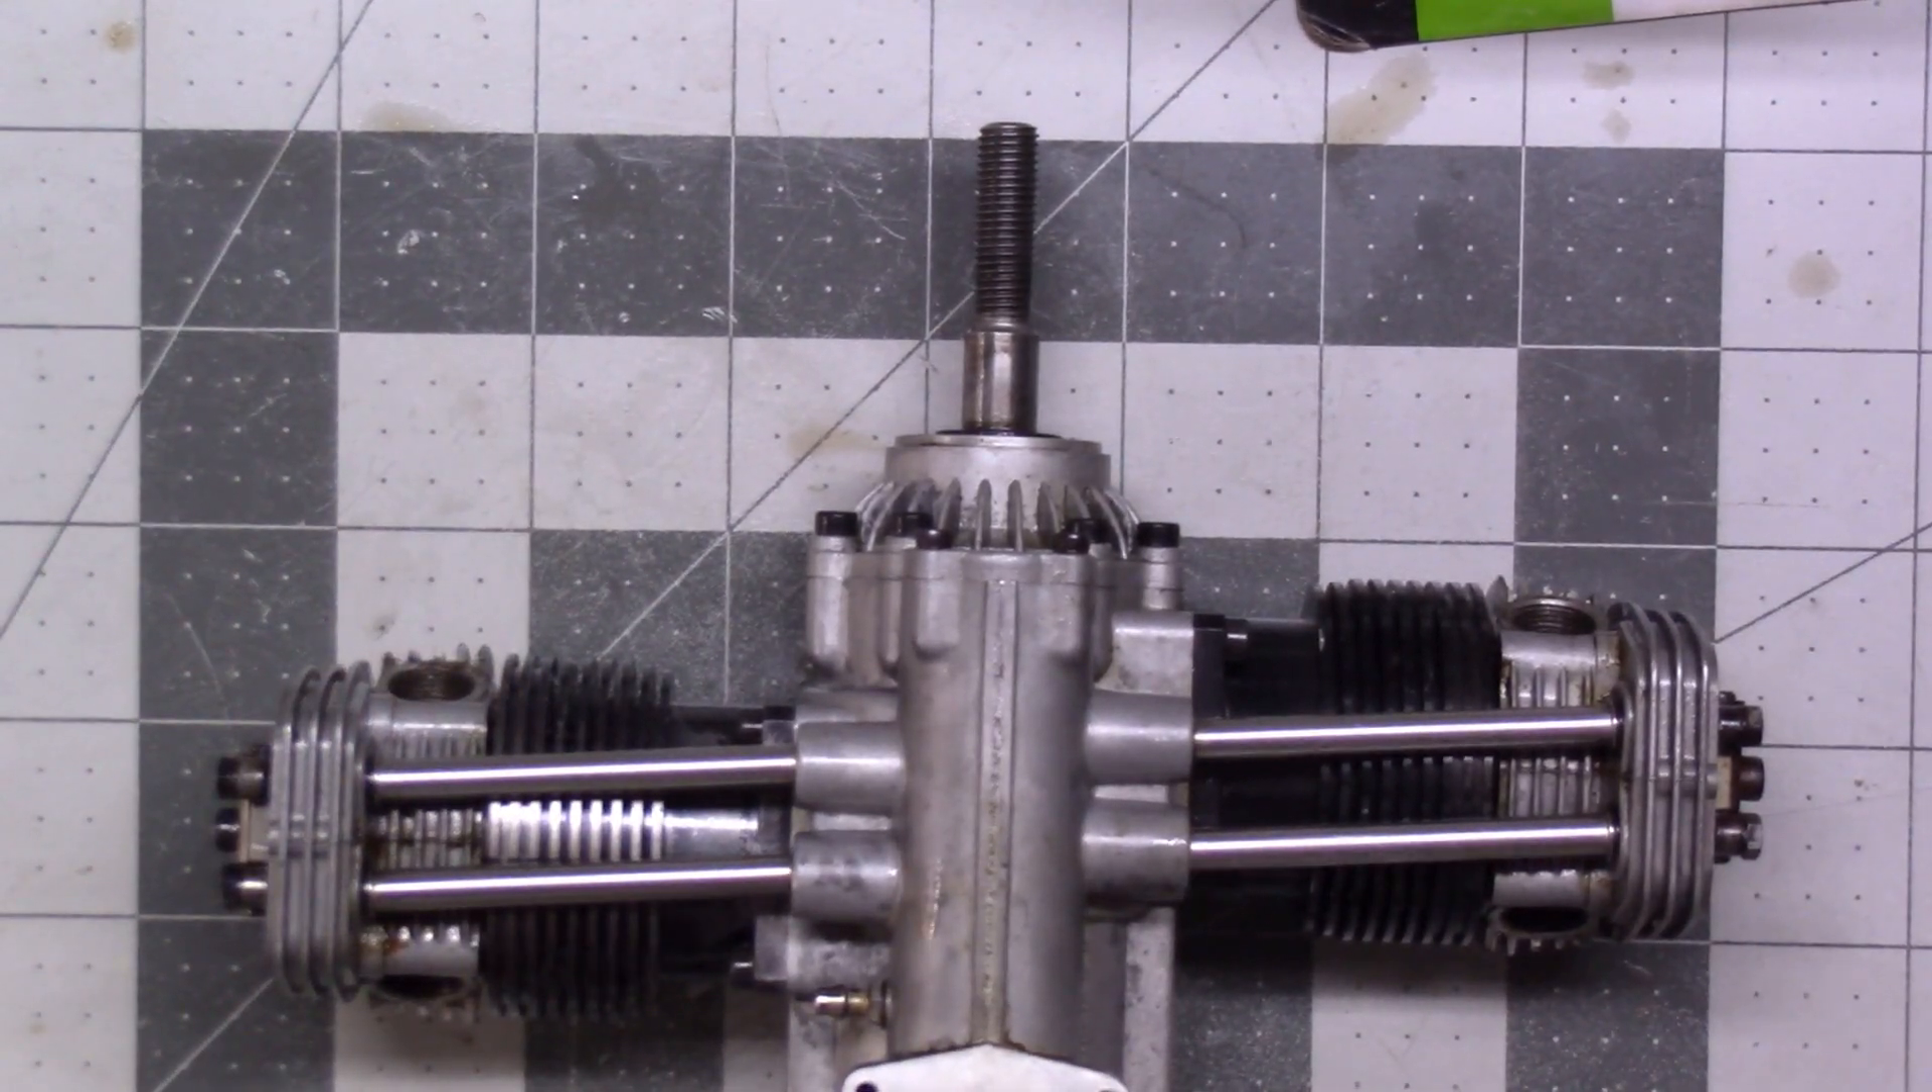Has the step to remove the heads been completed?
No.